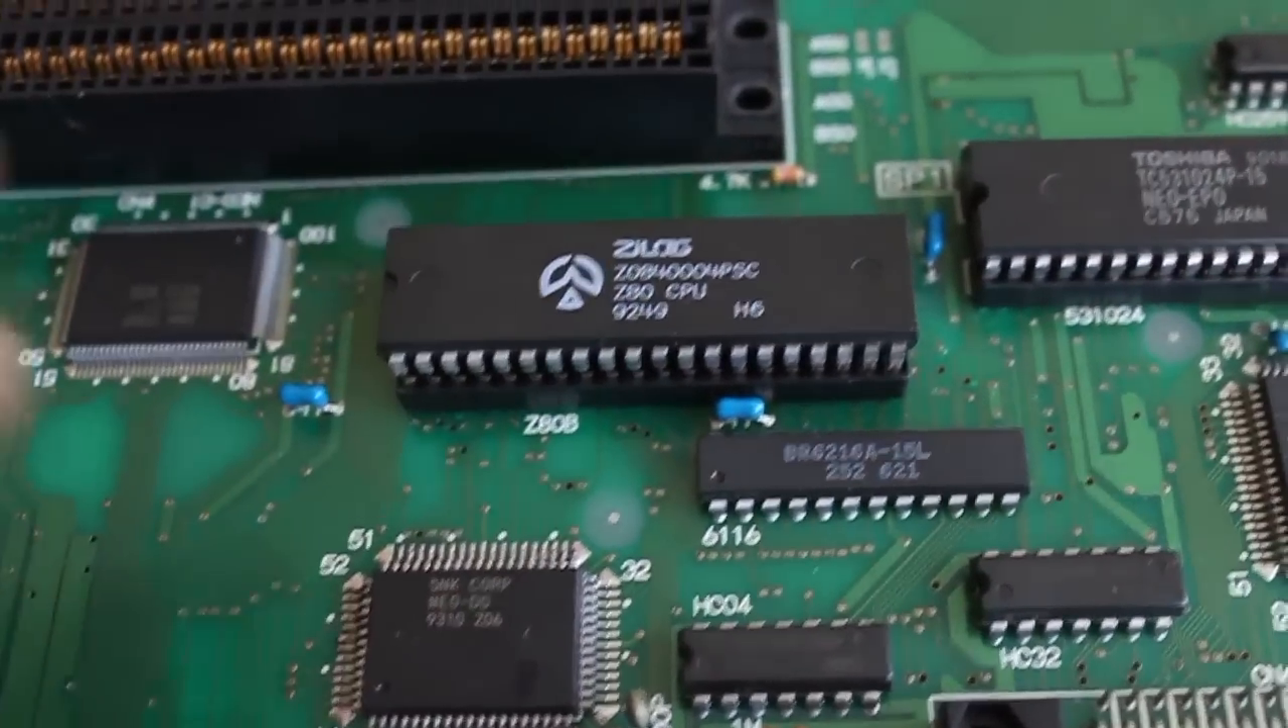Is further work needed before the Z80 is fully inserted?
No.